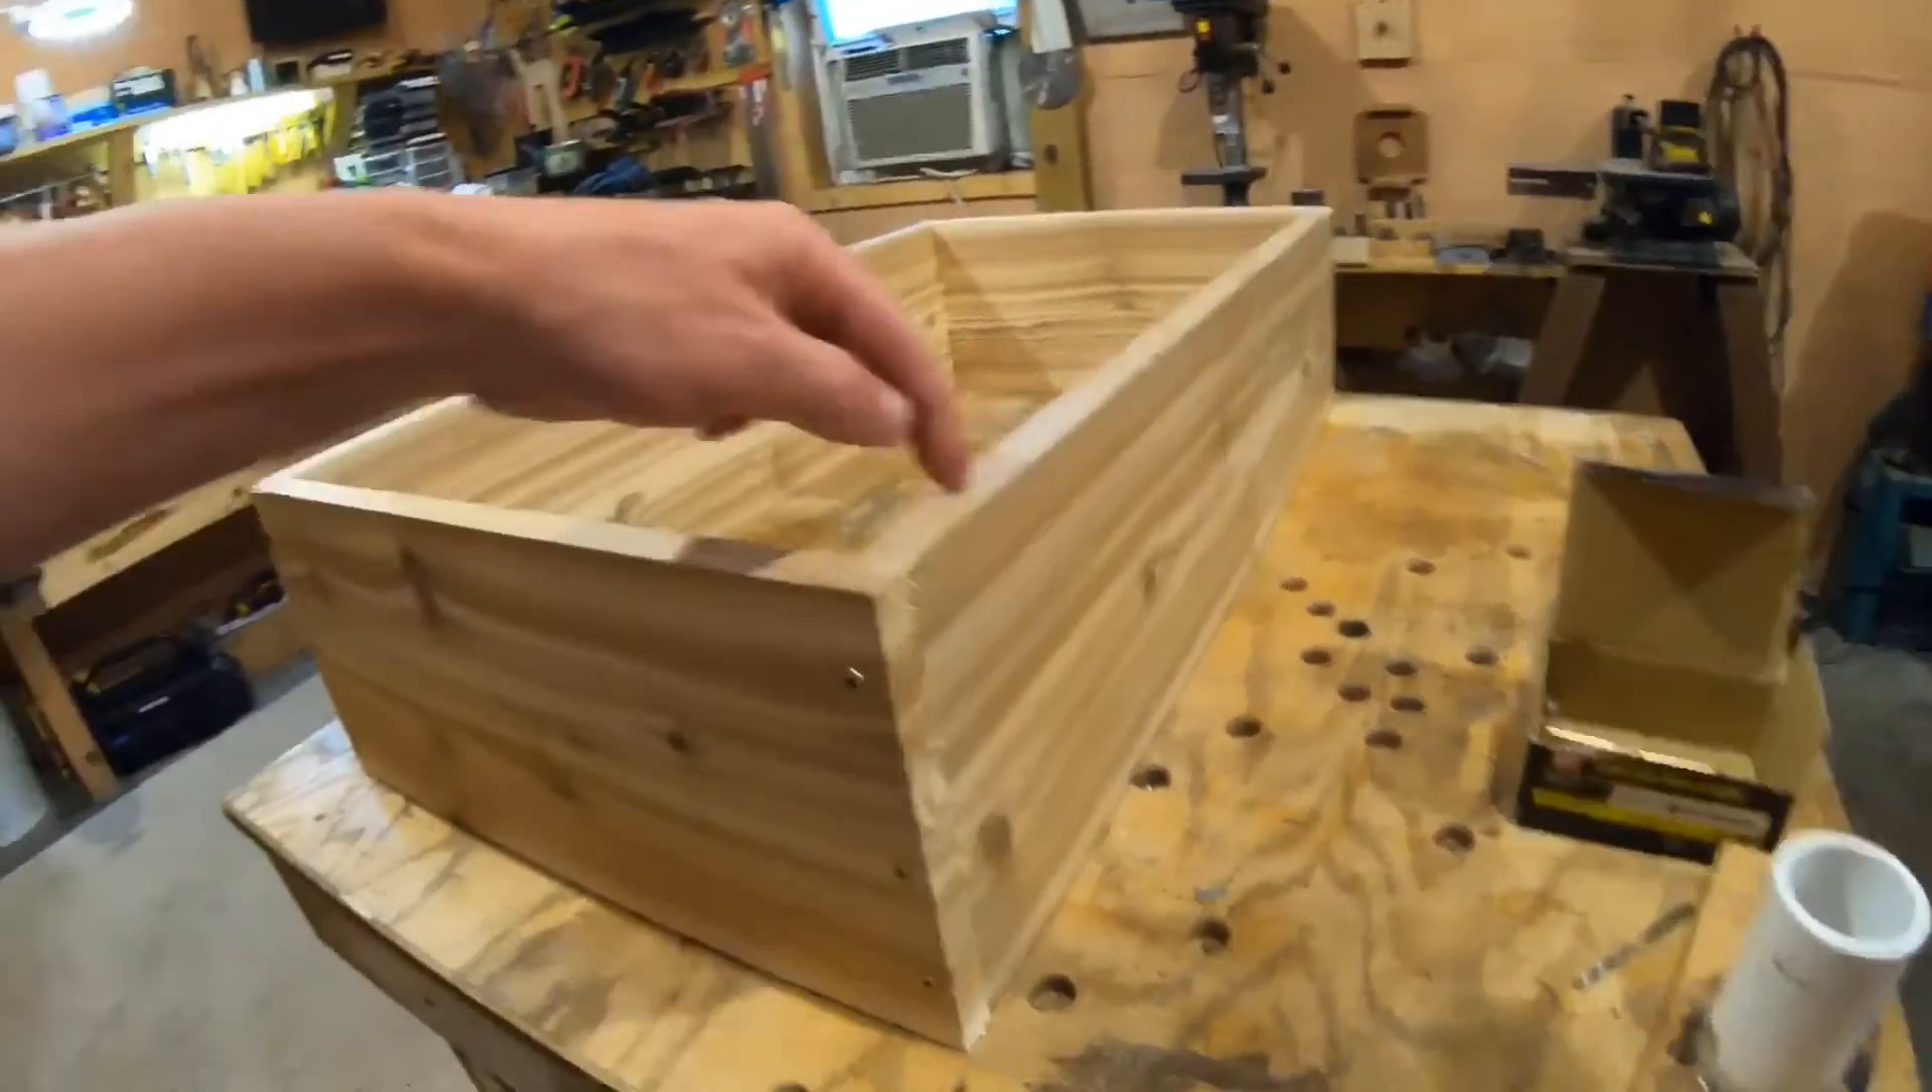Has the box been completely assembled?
Yes.